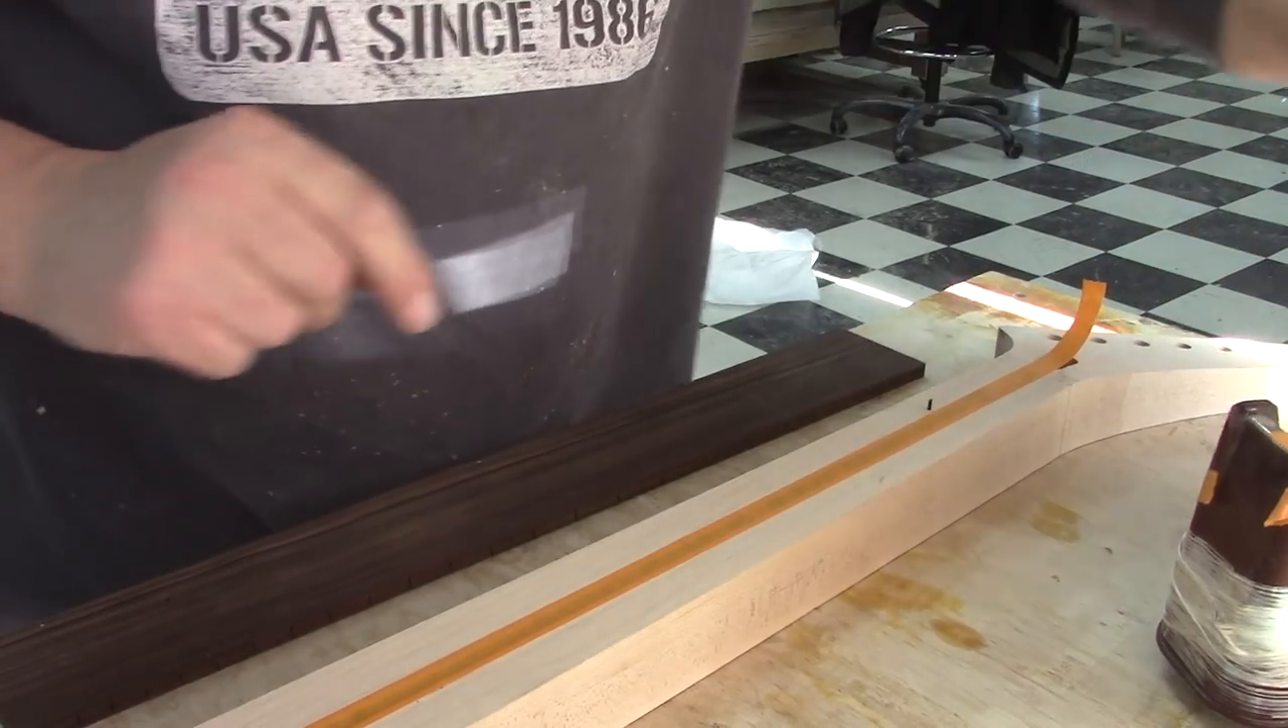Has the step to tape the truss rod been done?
Yes.